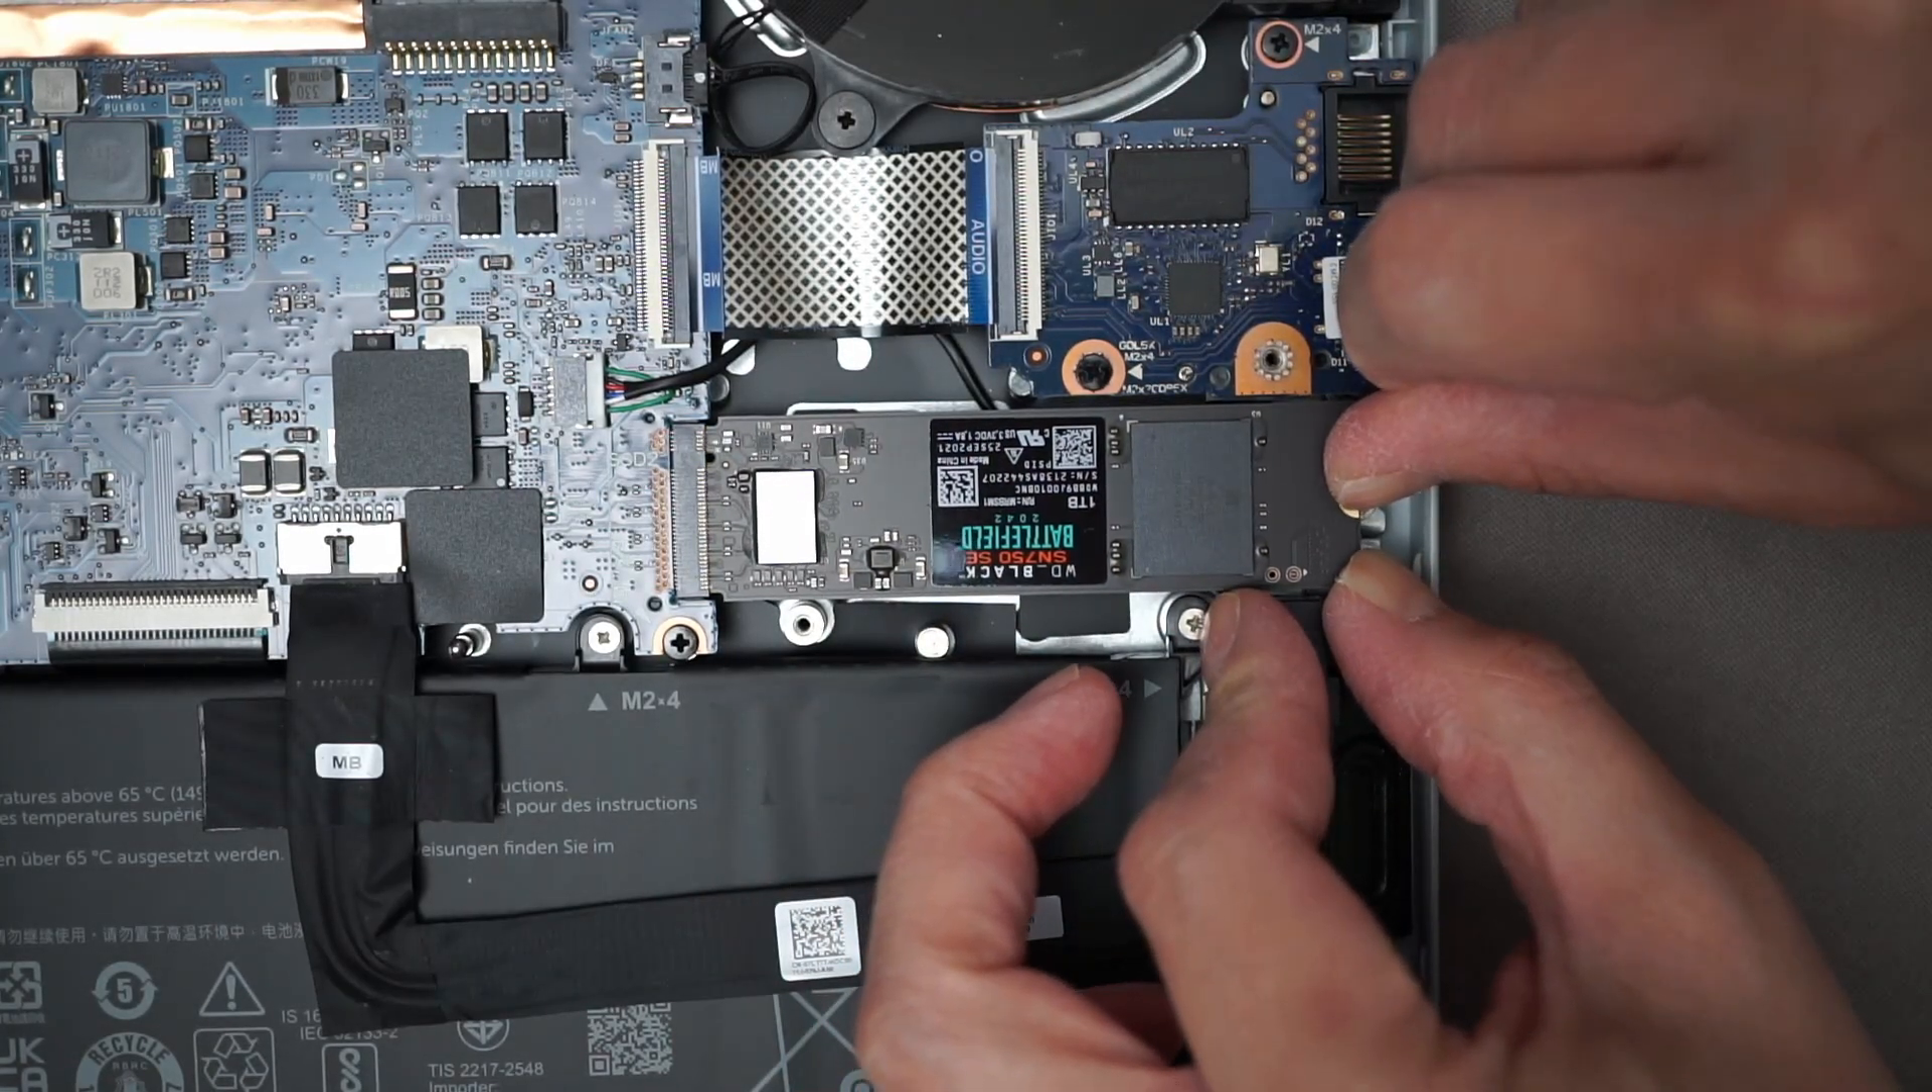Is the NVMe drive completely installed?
No.